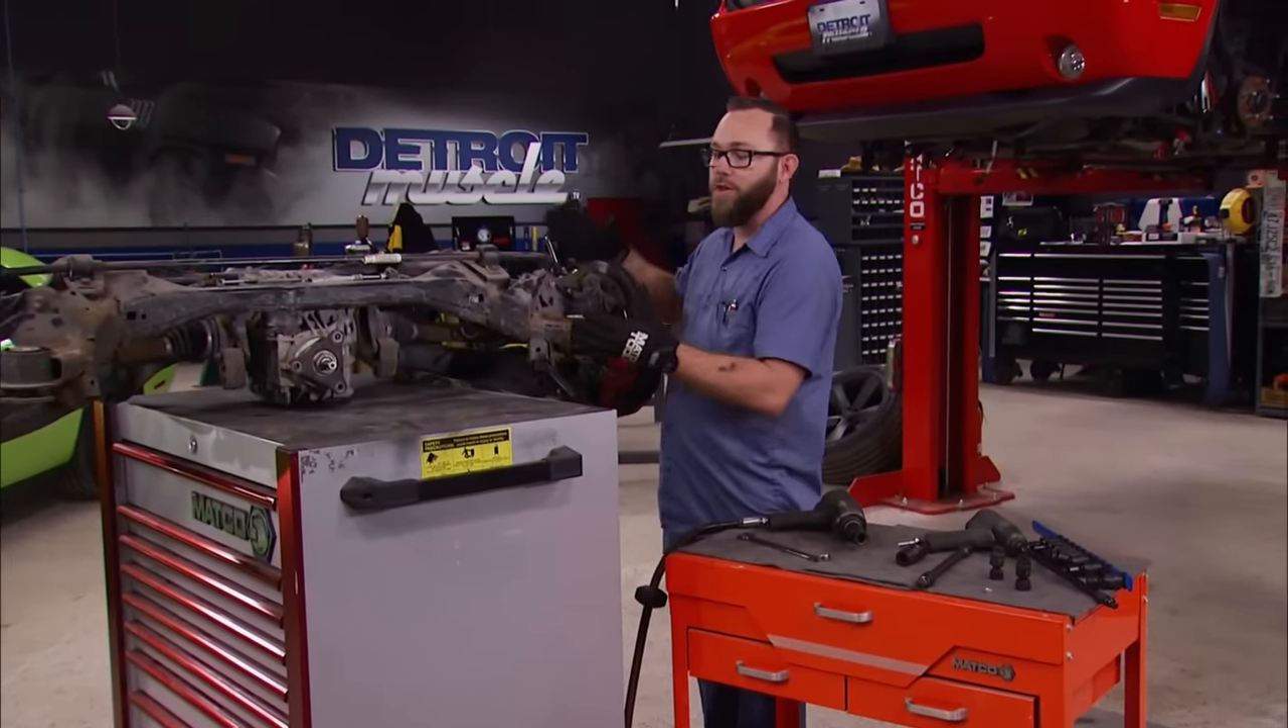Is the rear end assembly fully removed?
Yes.